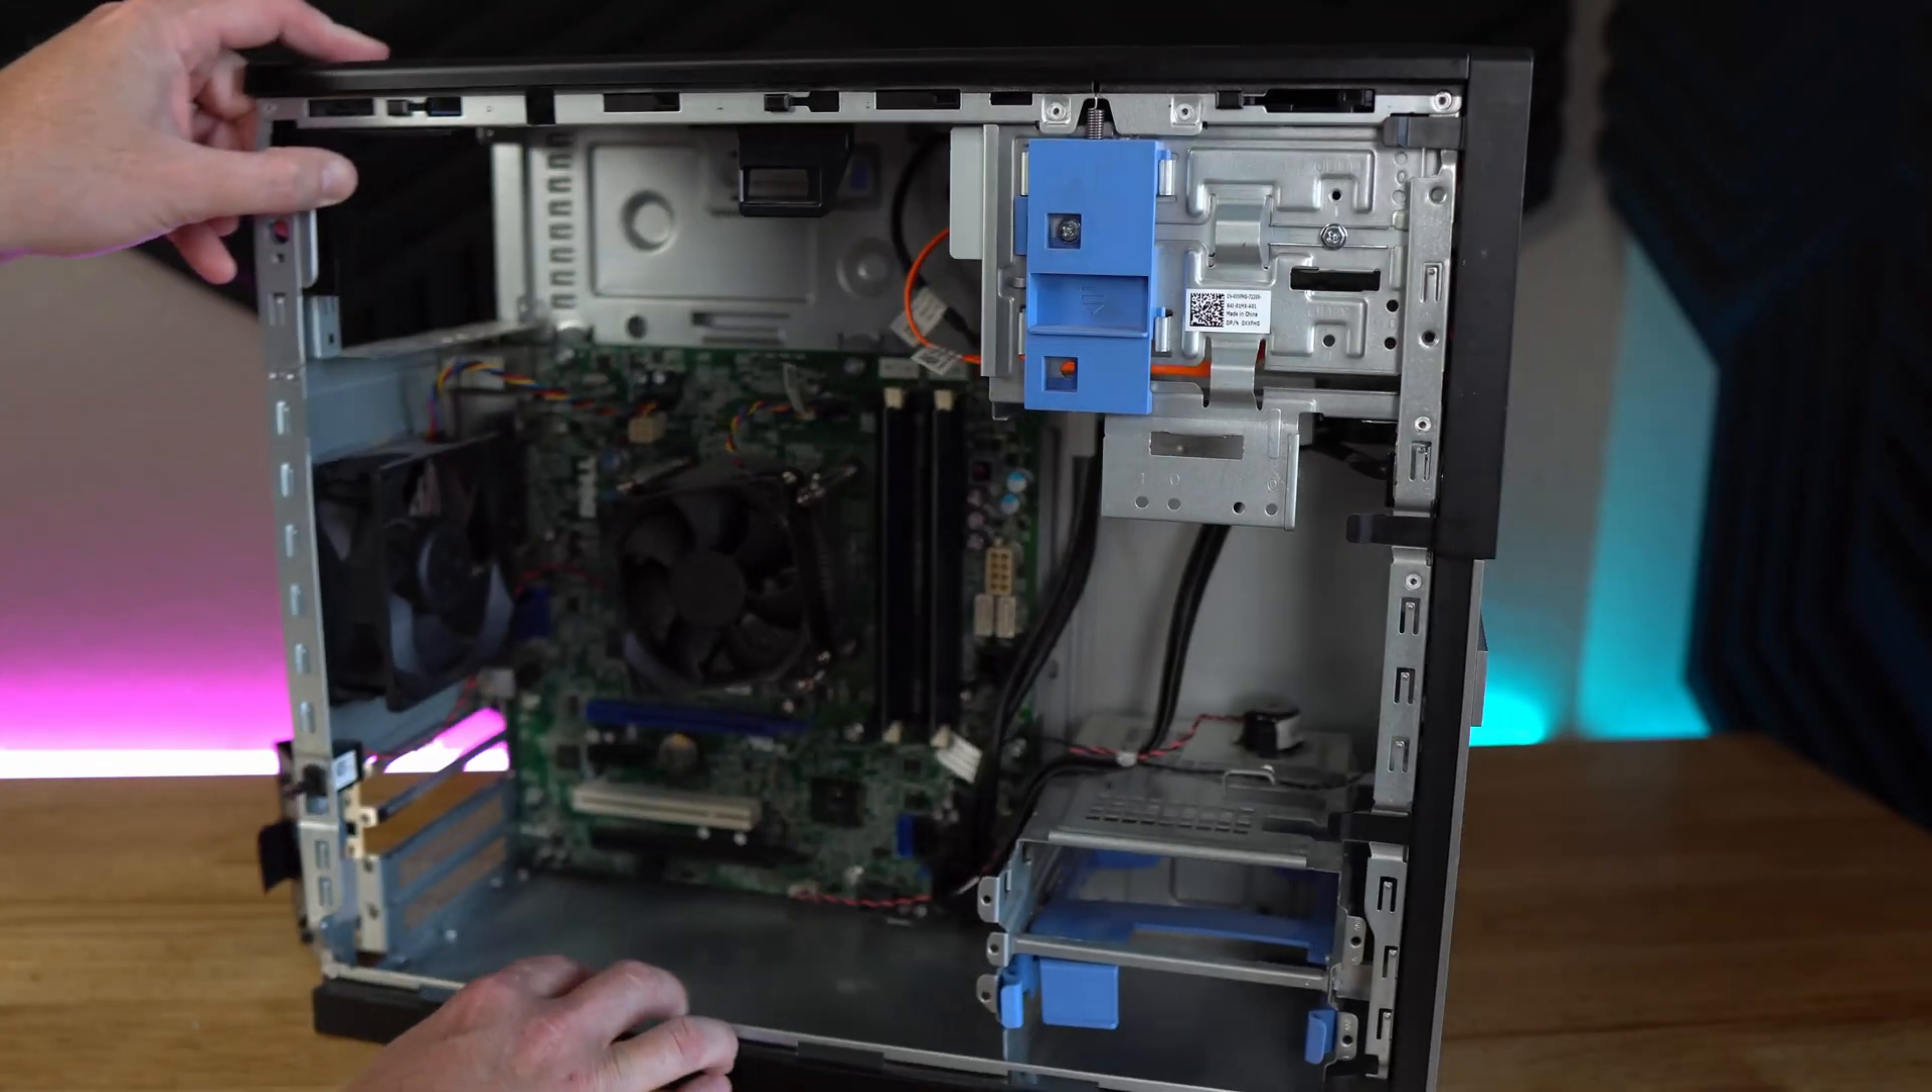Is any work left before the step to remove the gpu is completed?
No.